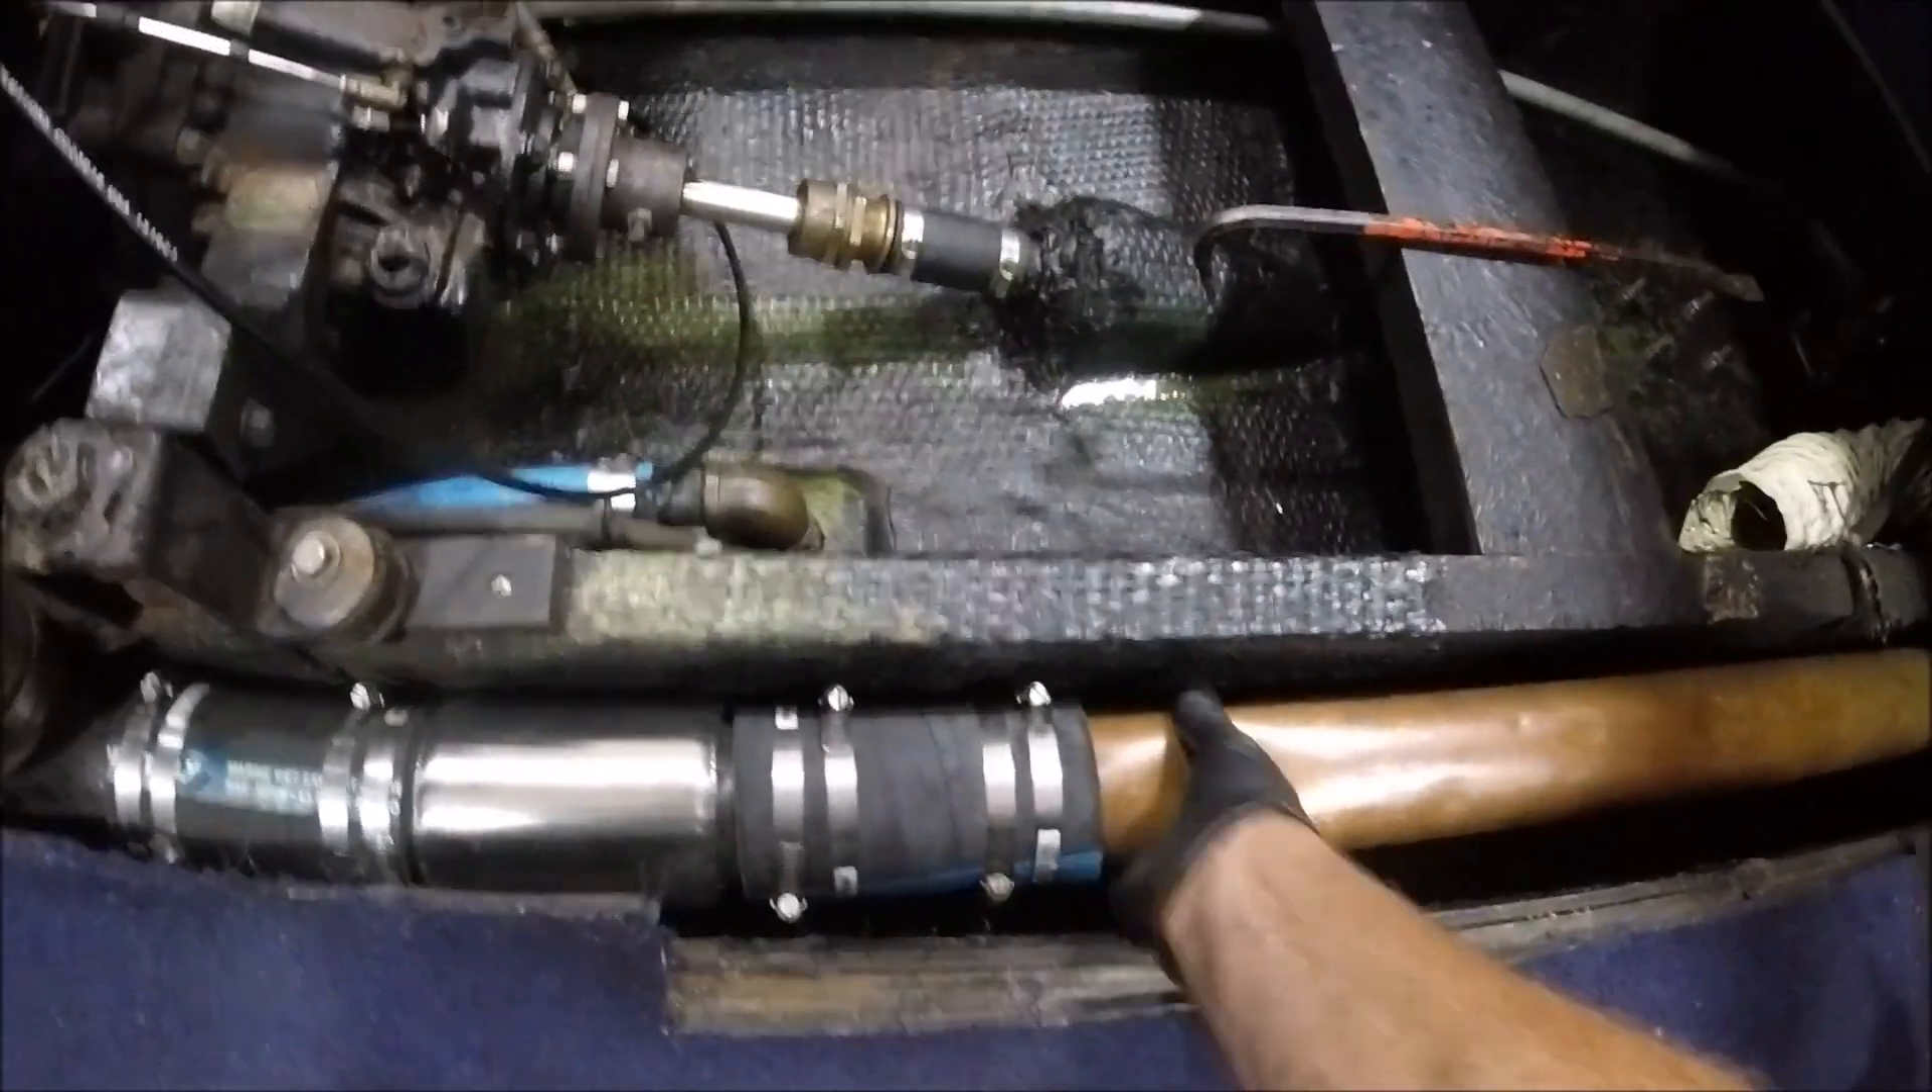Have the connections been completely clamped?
Yes.